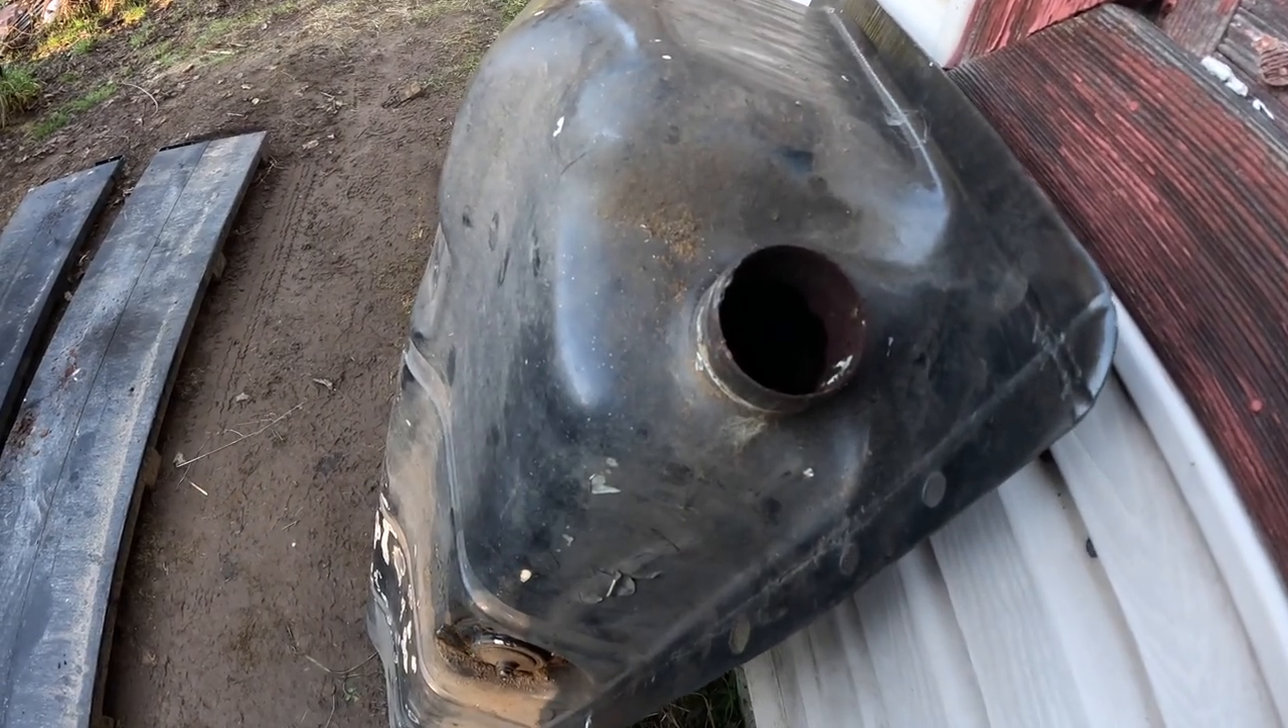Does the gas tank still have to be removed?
No.